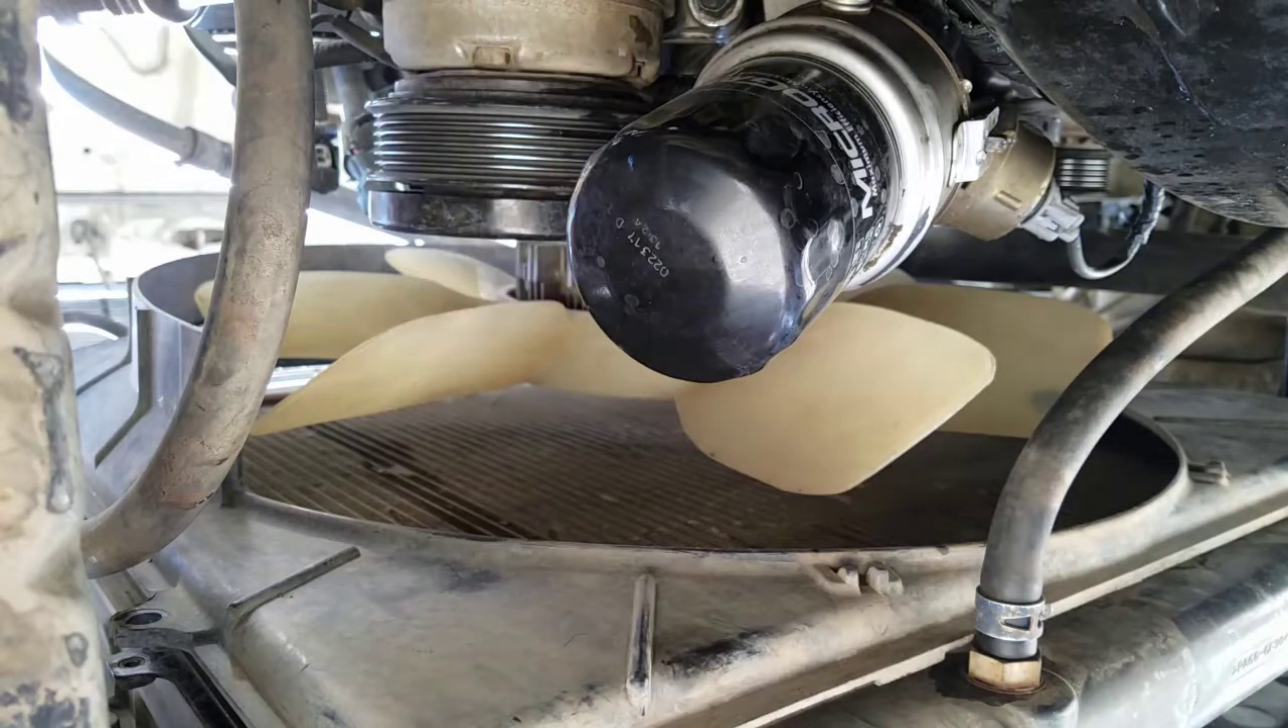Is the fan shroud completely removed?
No.